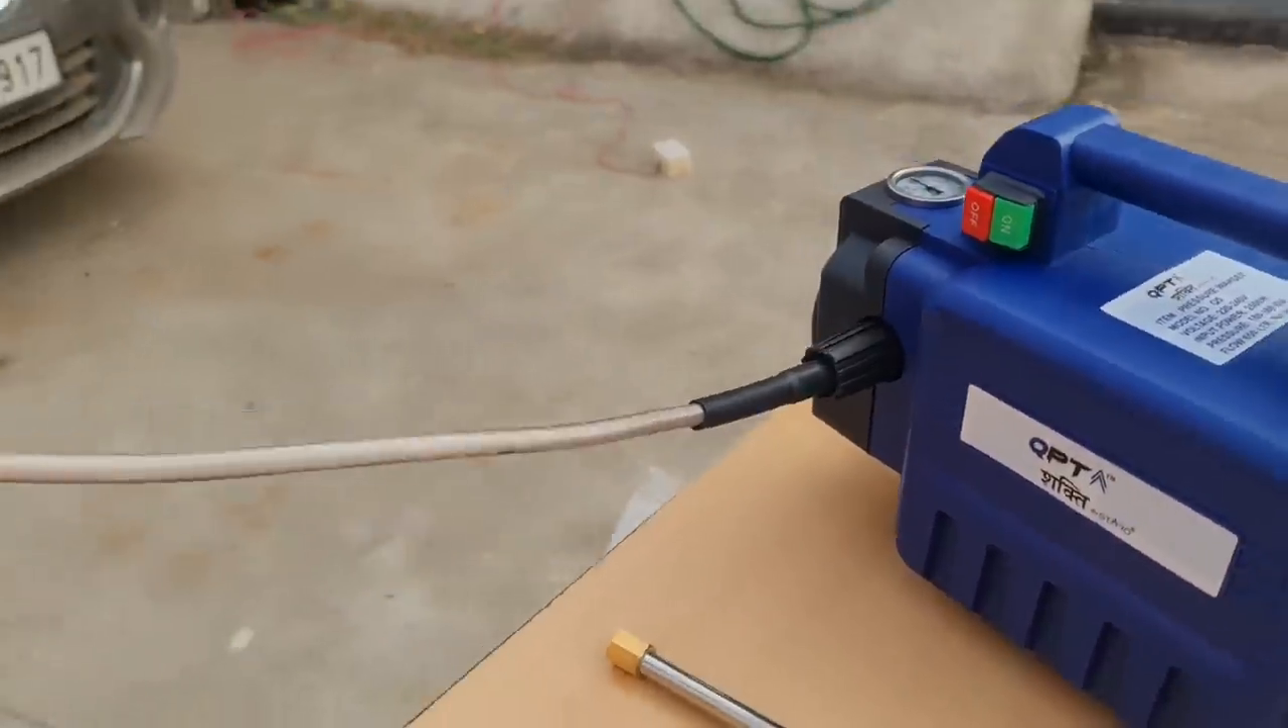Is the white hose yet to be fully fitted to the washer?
No.